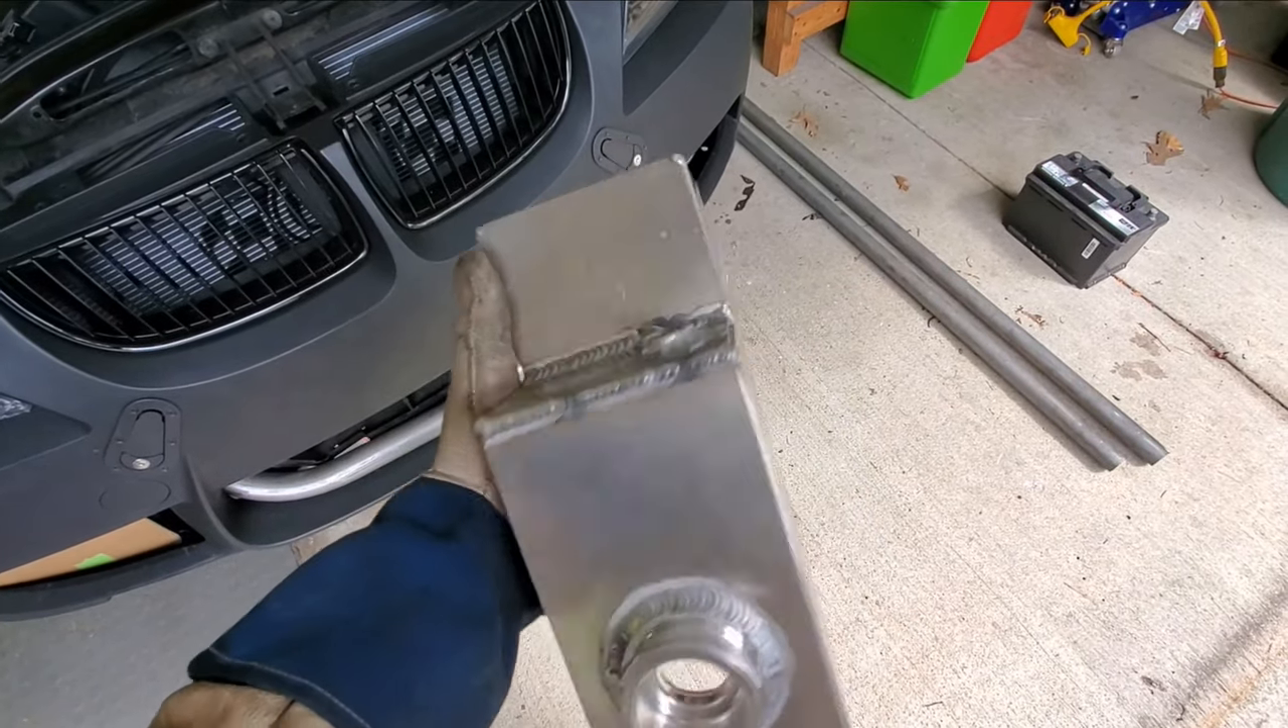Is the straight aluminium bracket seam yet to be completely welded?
No.